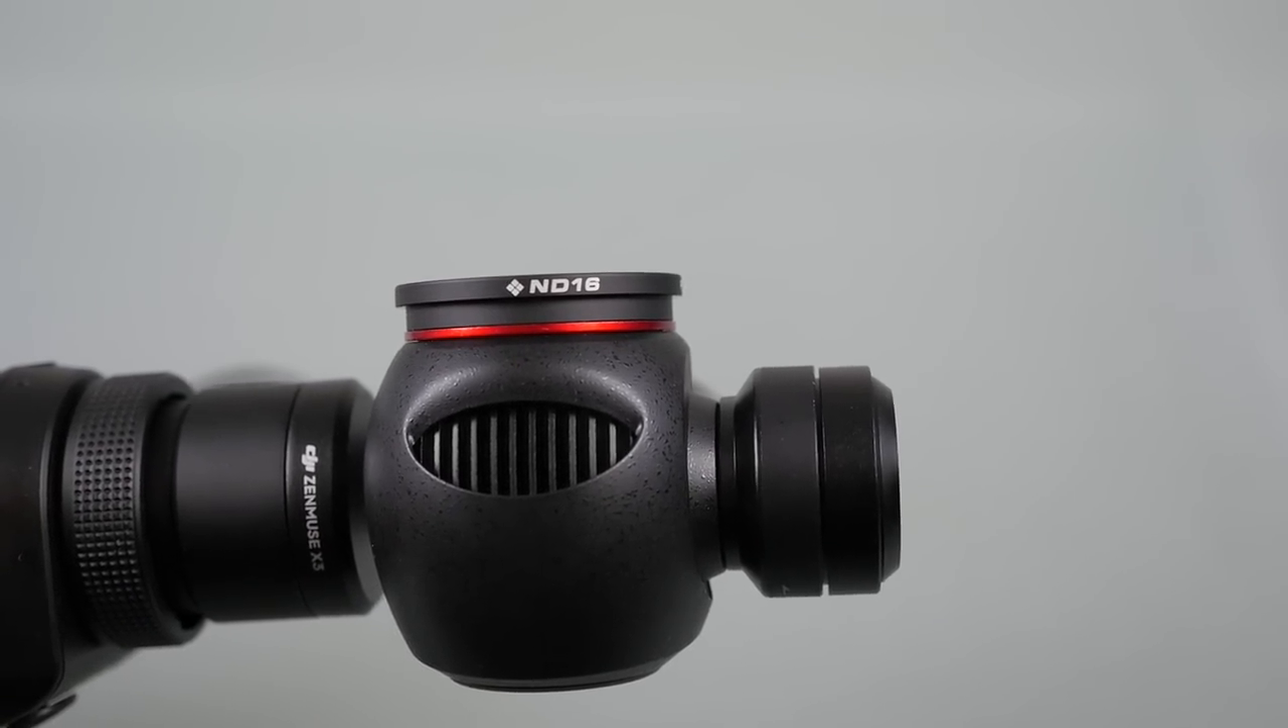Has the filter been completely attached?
Yes.